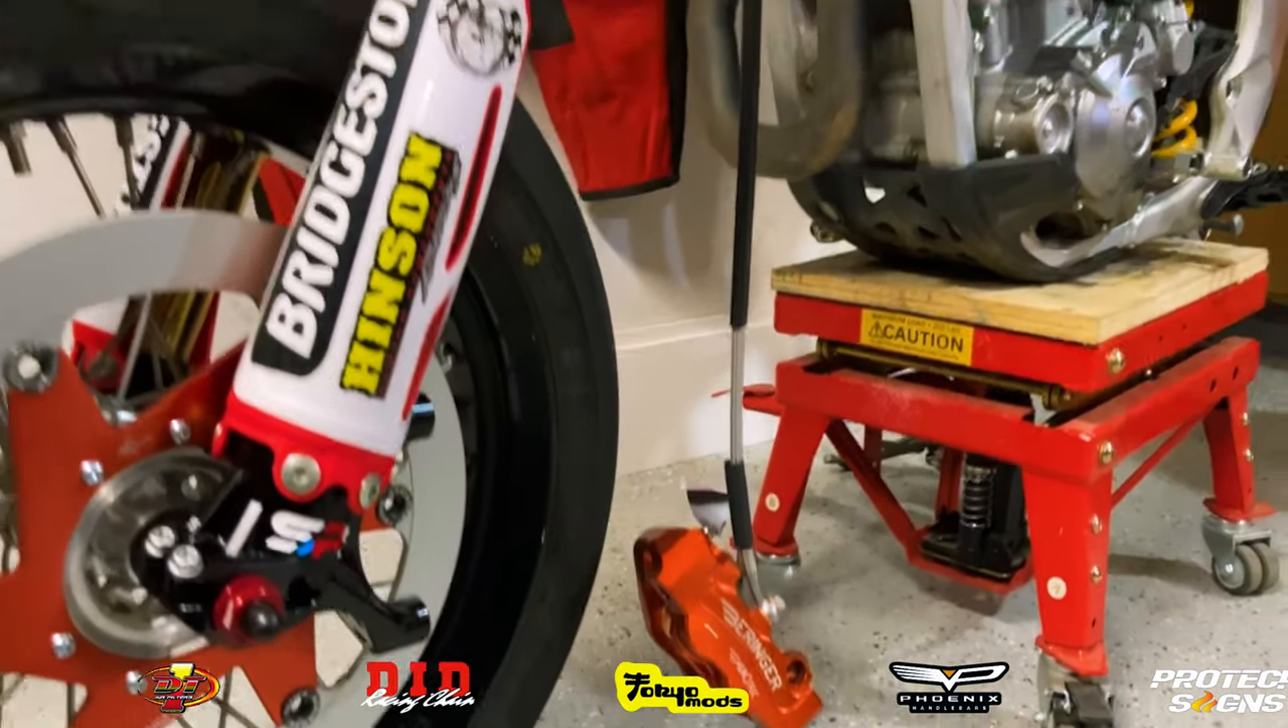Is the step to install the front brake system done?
No.